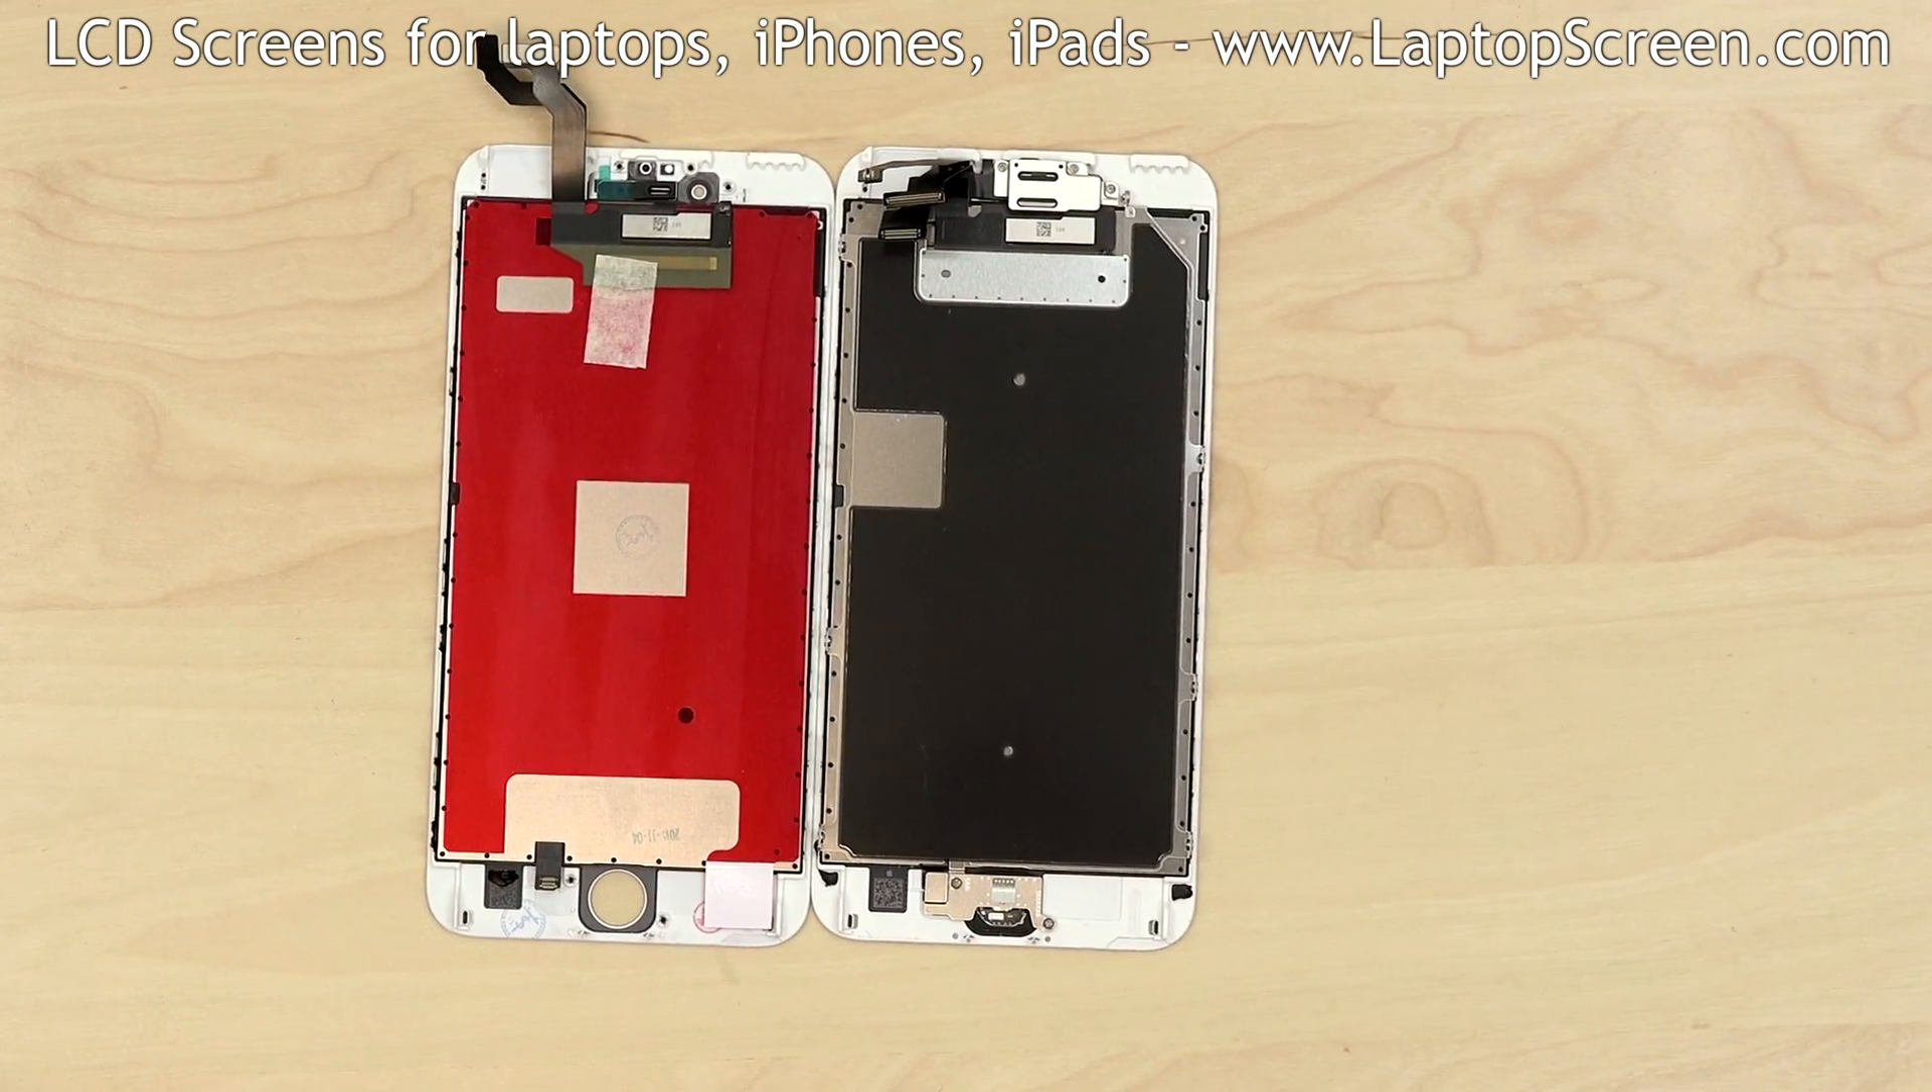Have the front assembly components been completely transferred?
No.